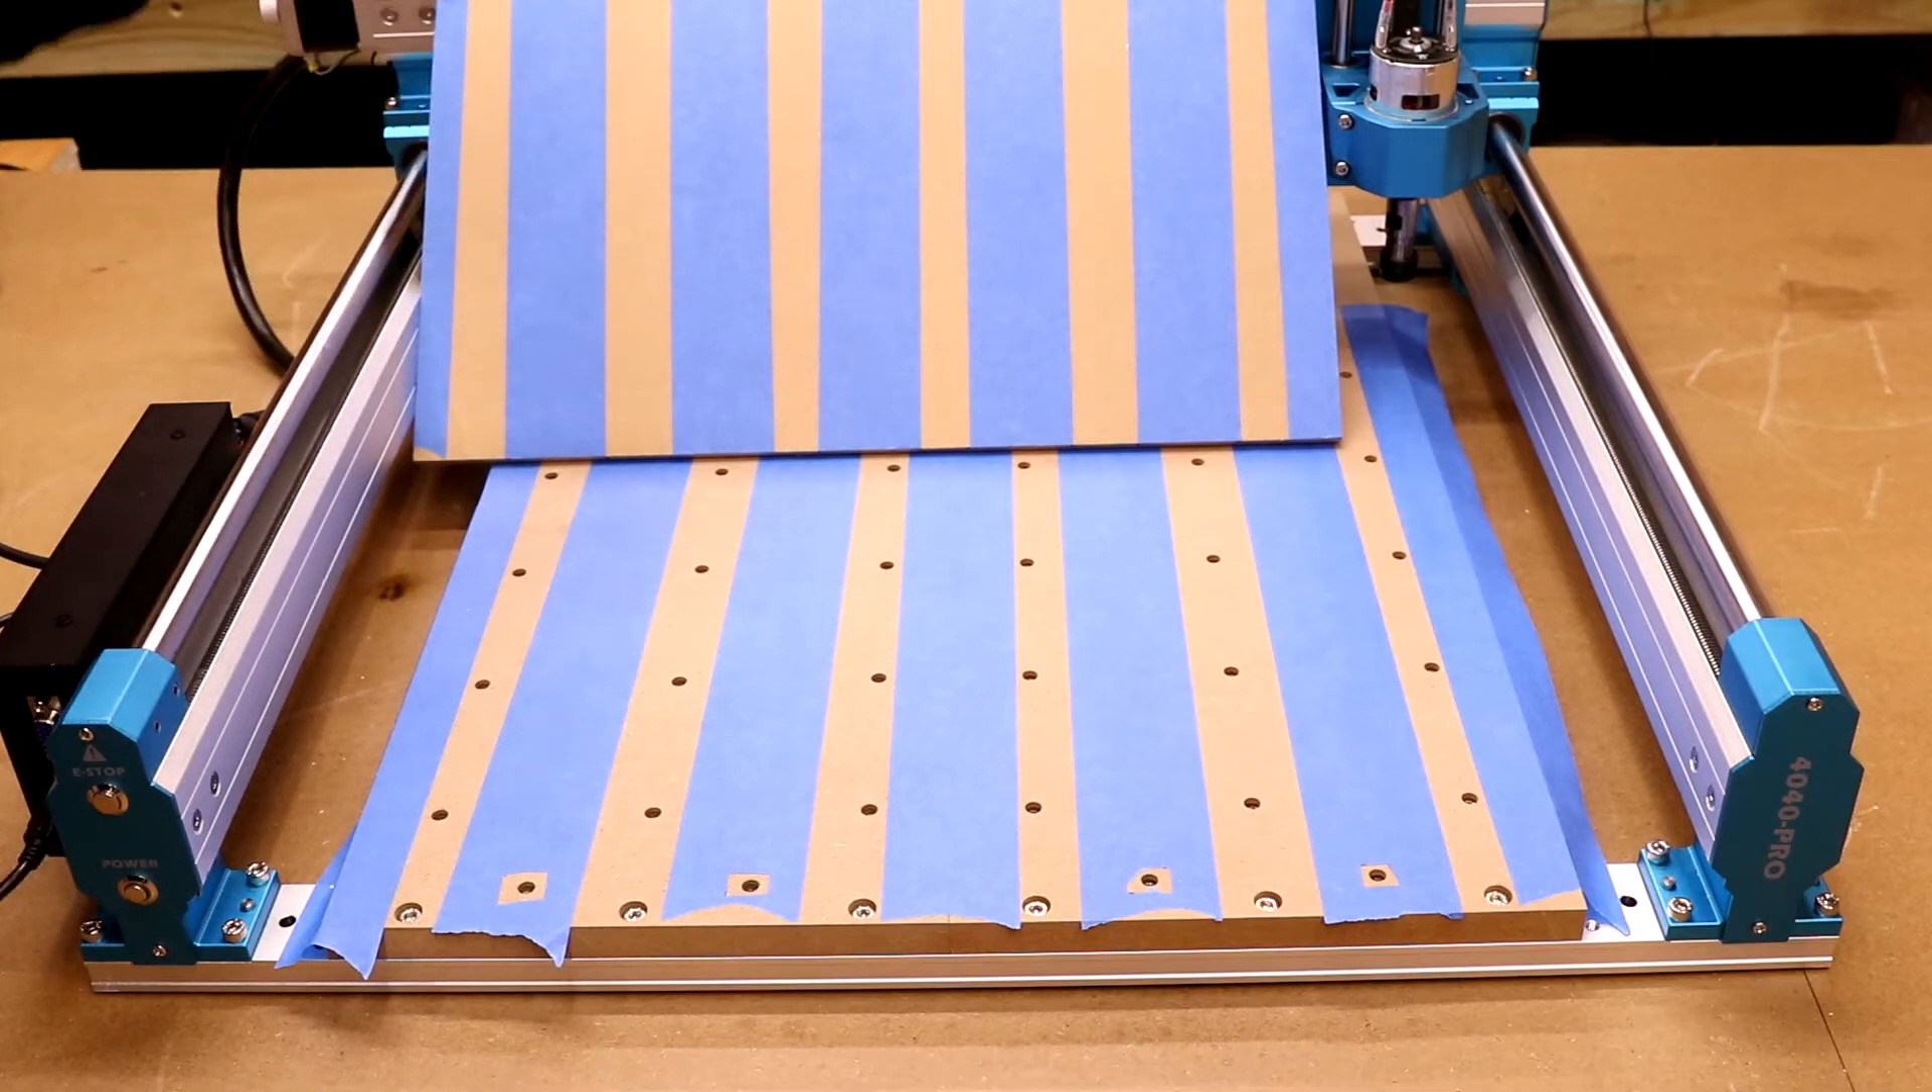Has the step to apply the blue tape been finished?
Yes.